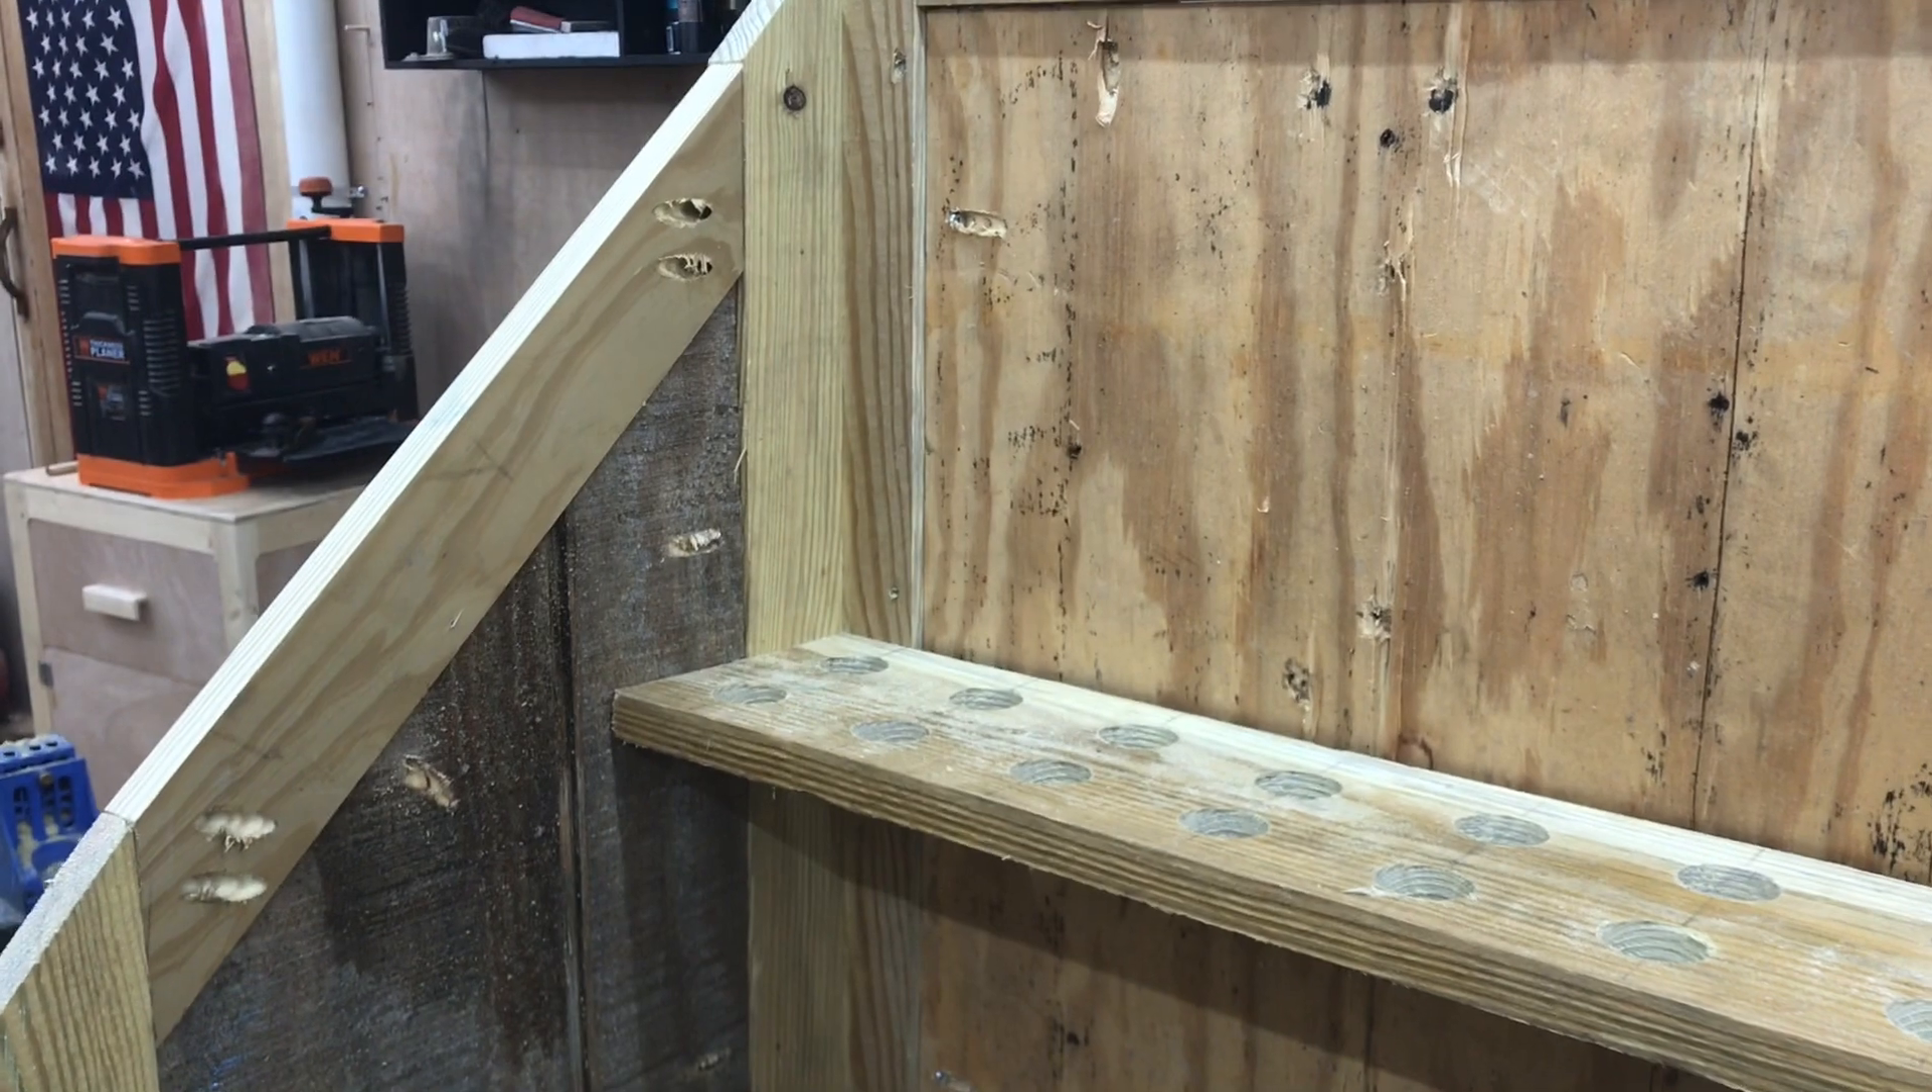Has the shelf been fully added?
Yes.